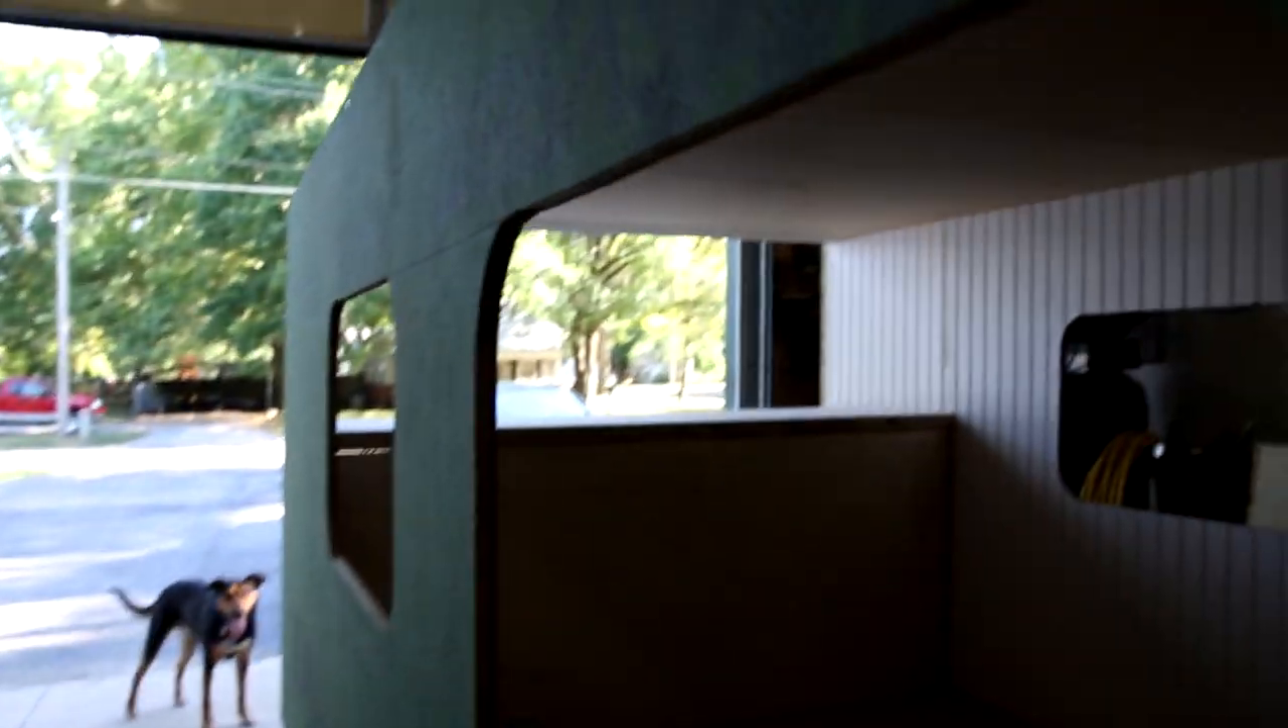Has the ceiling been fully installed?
Yes.